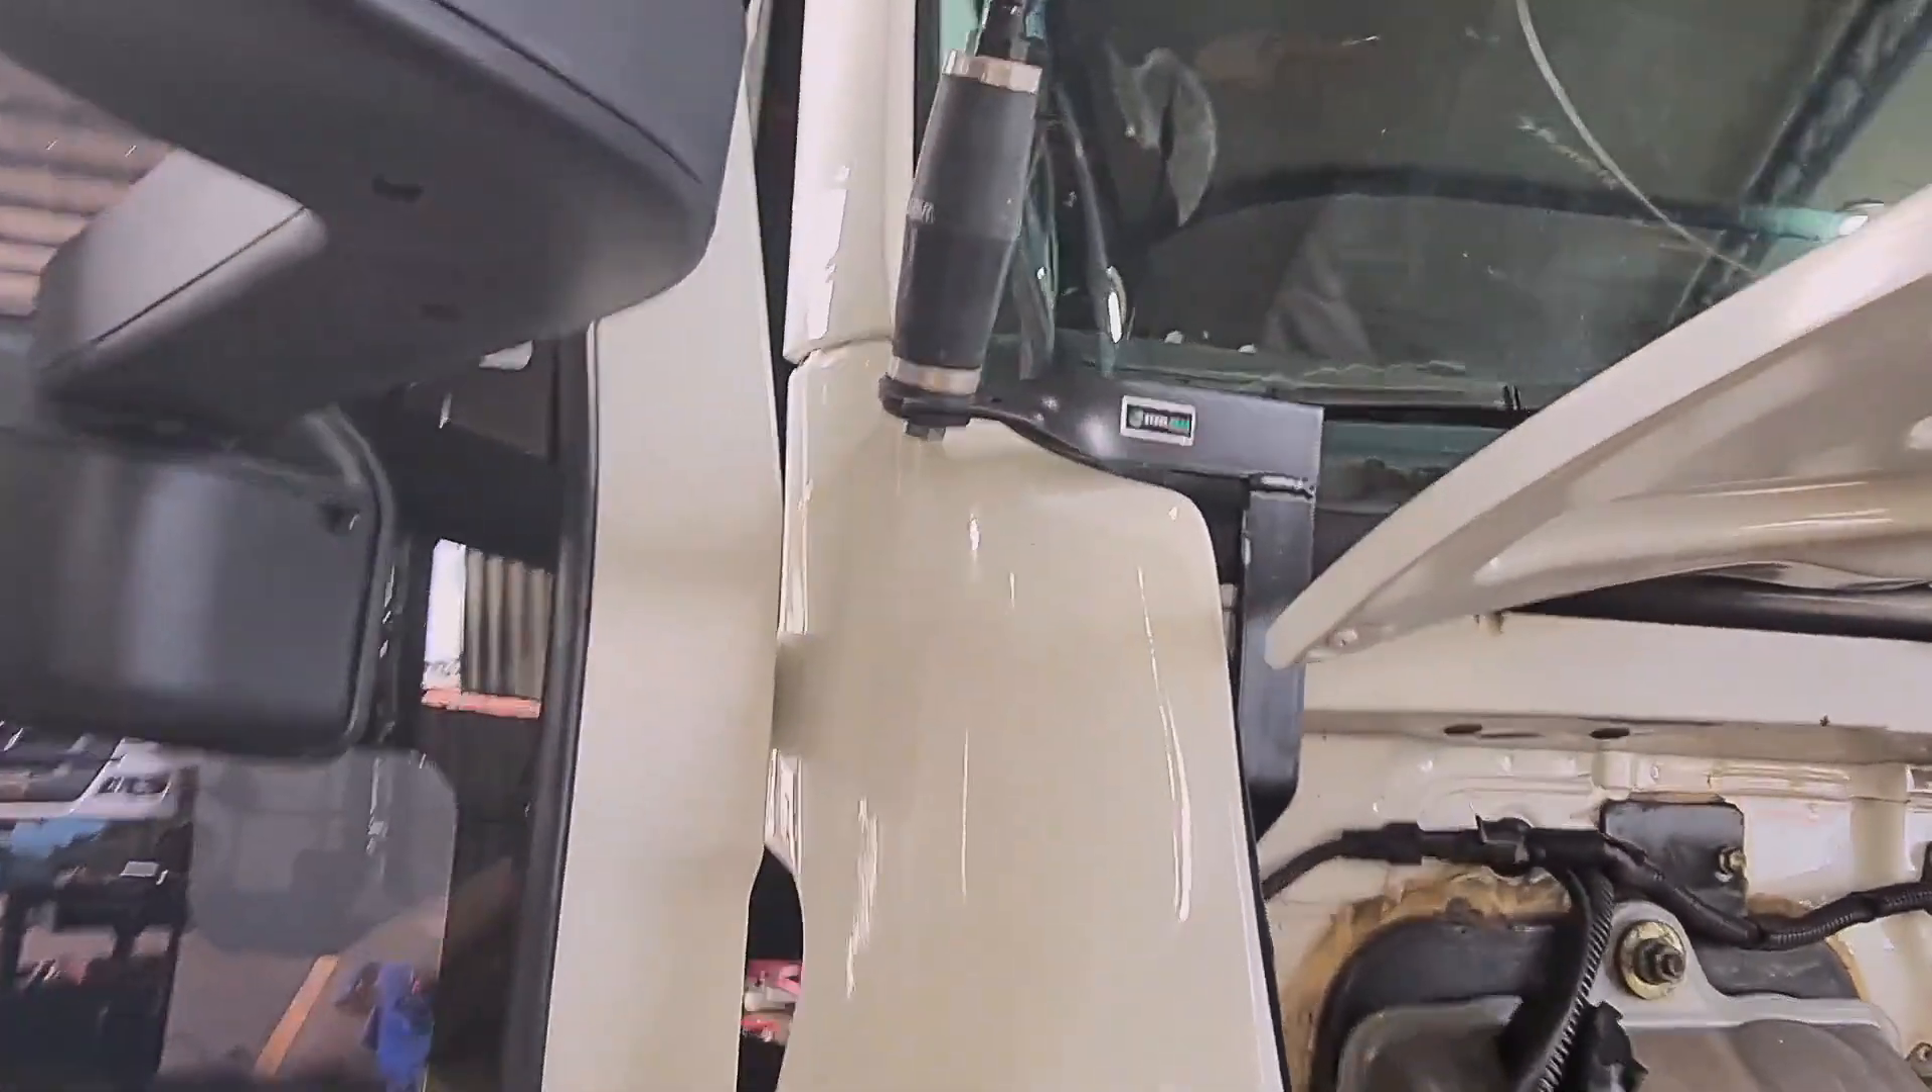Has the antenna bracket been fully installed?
Yes.